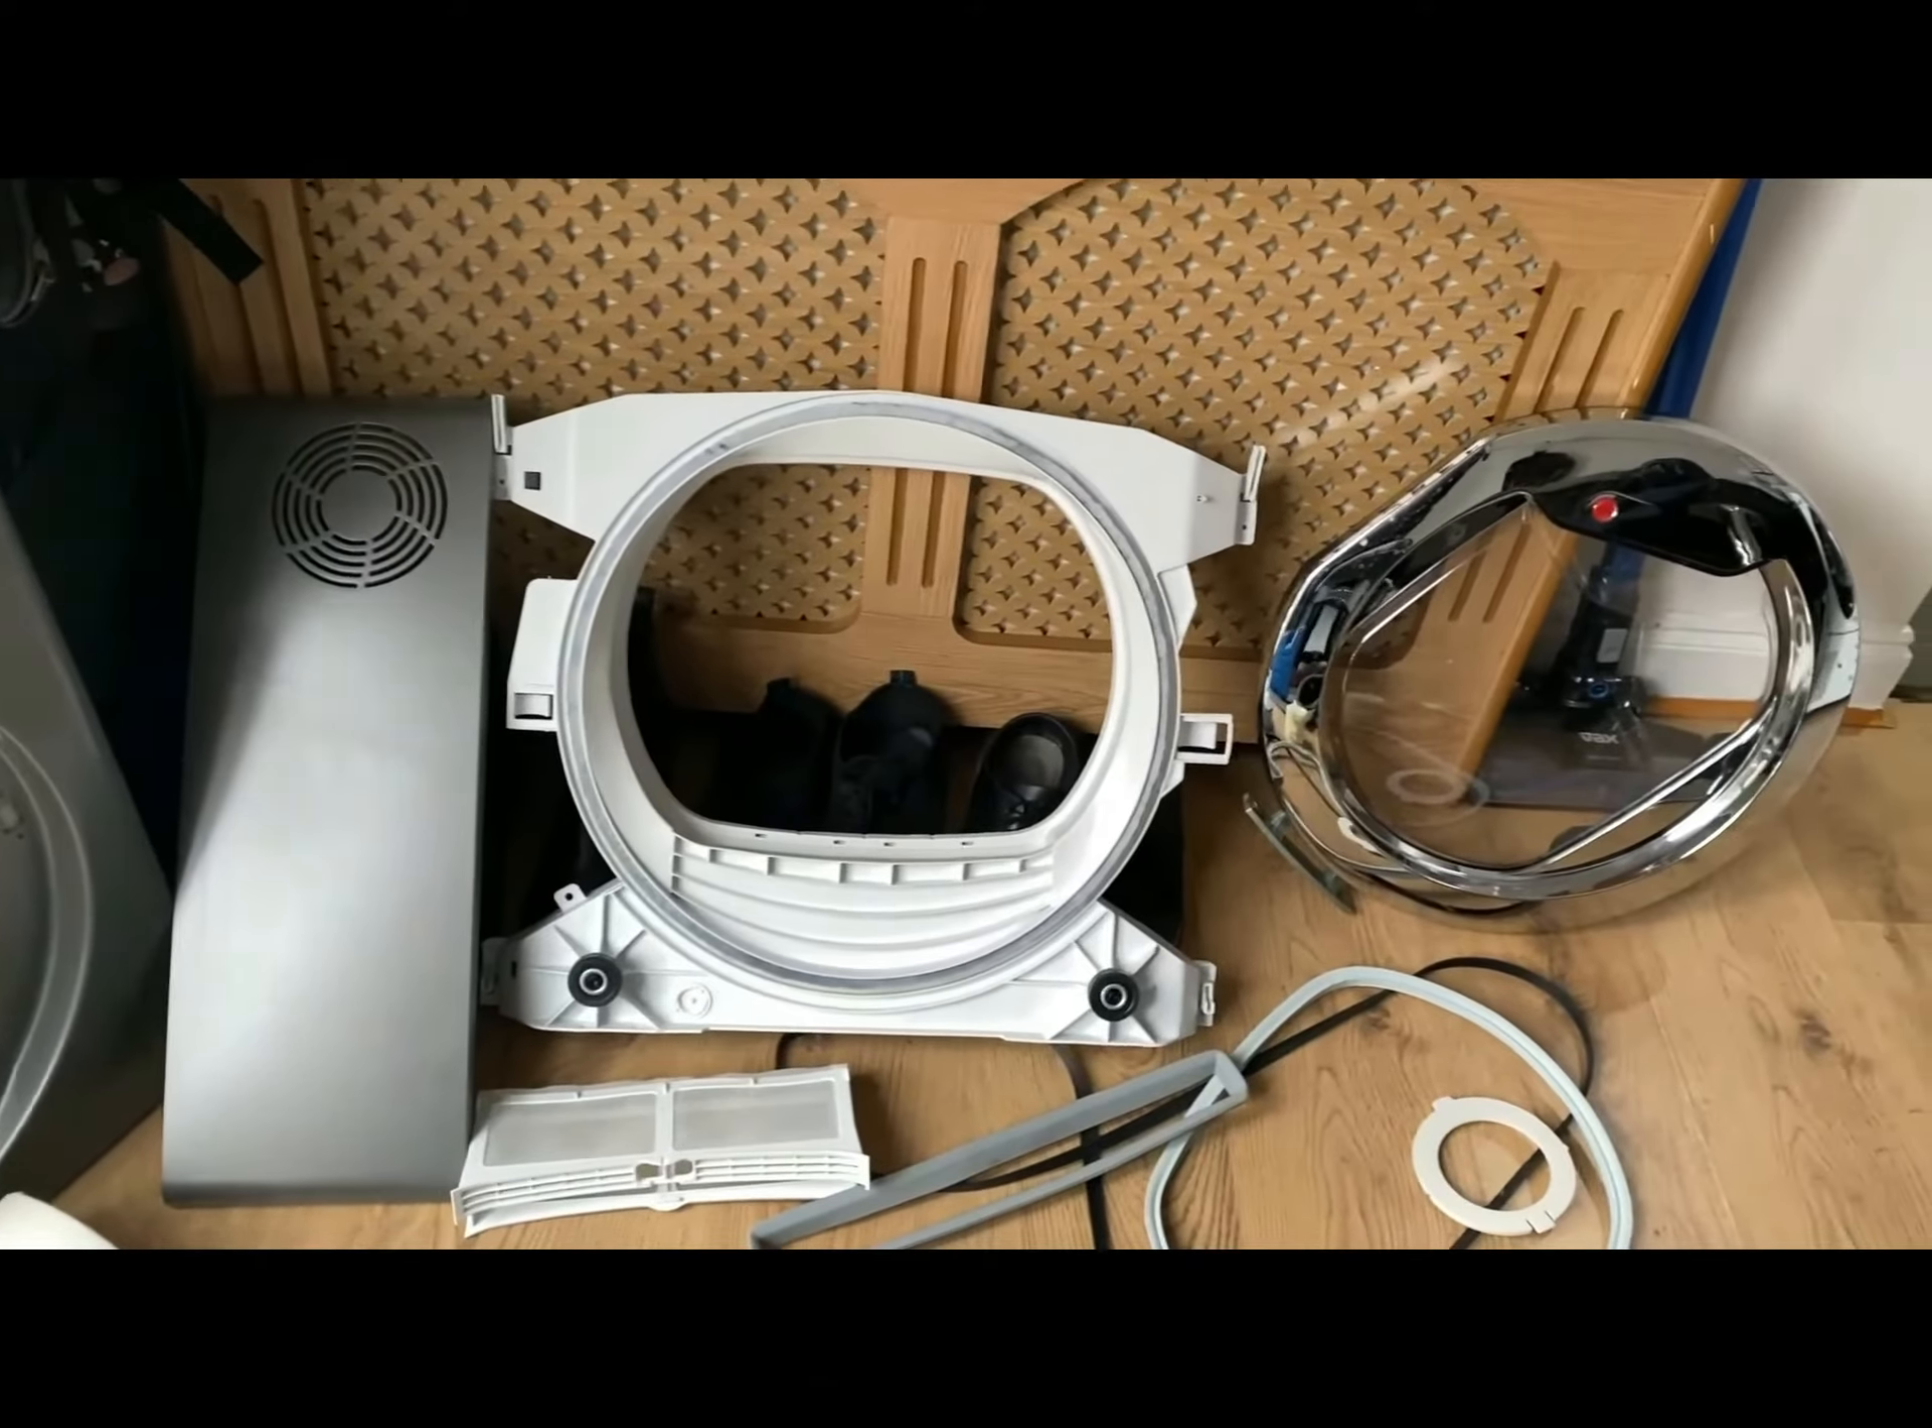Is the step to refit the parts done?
No.